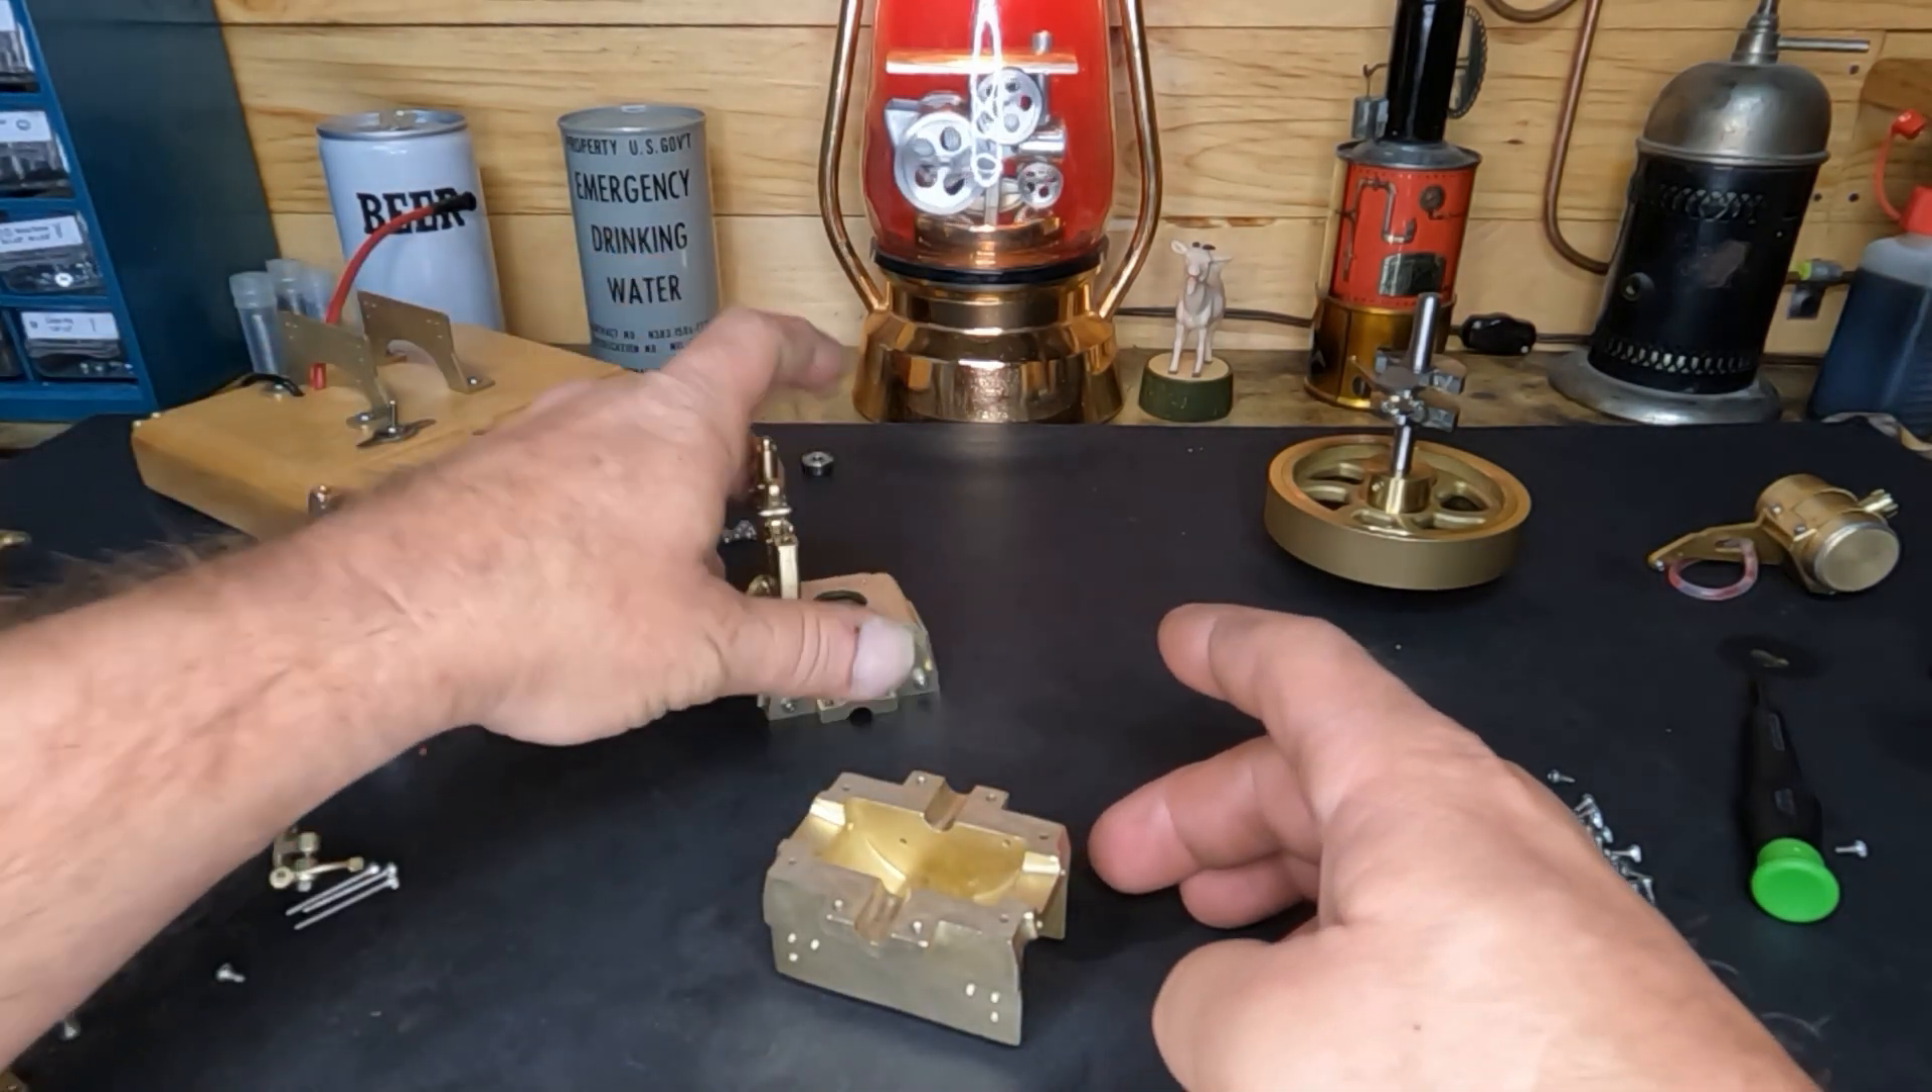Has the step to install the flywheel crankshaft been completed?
No.